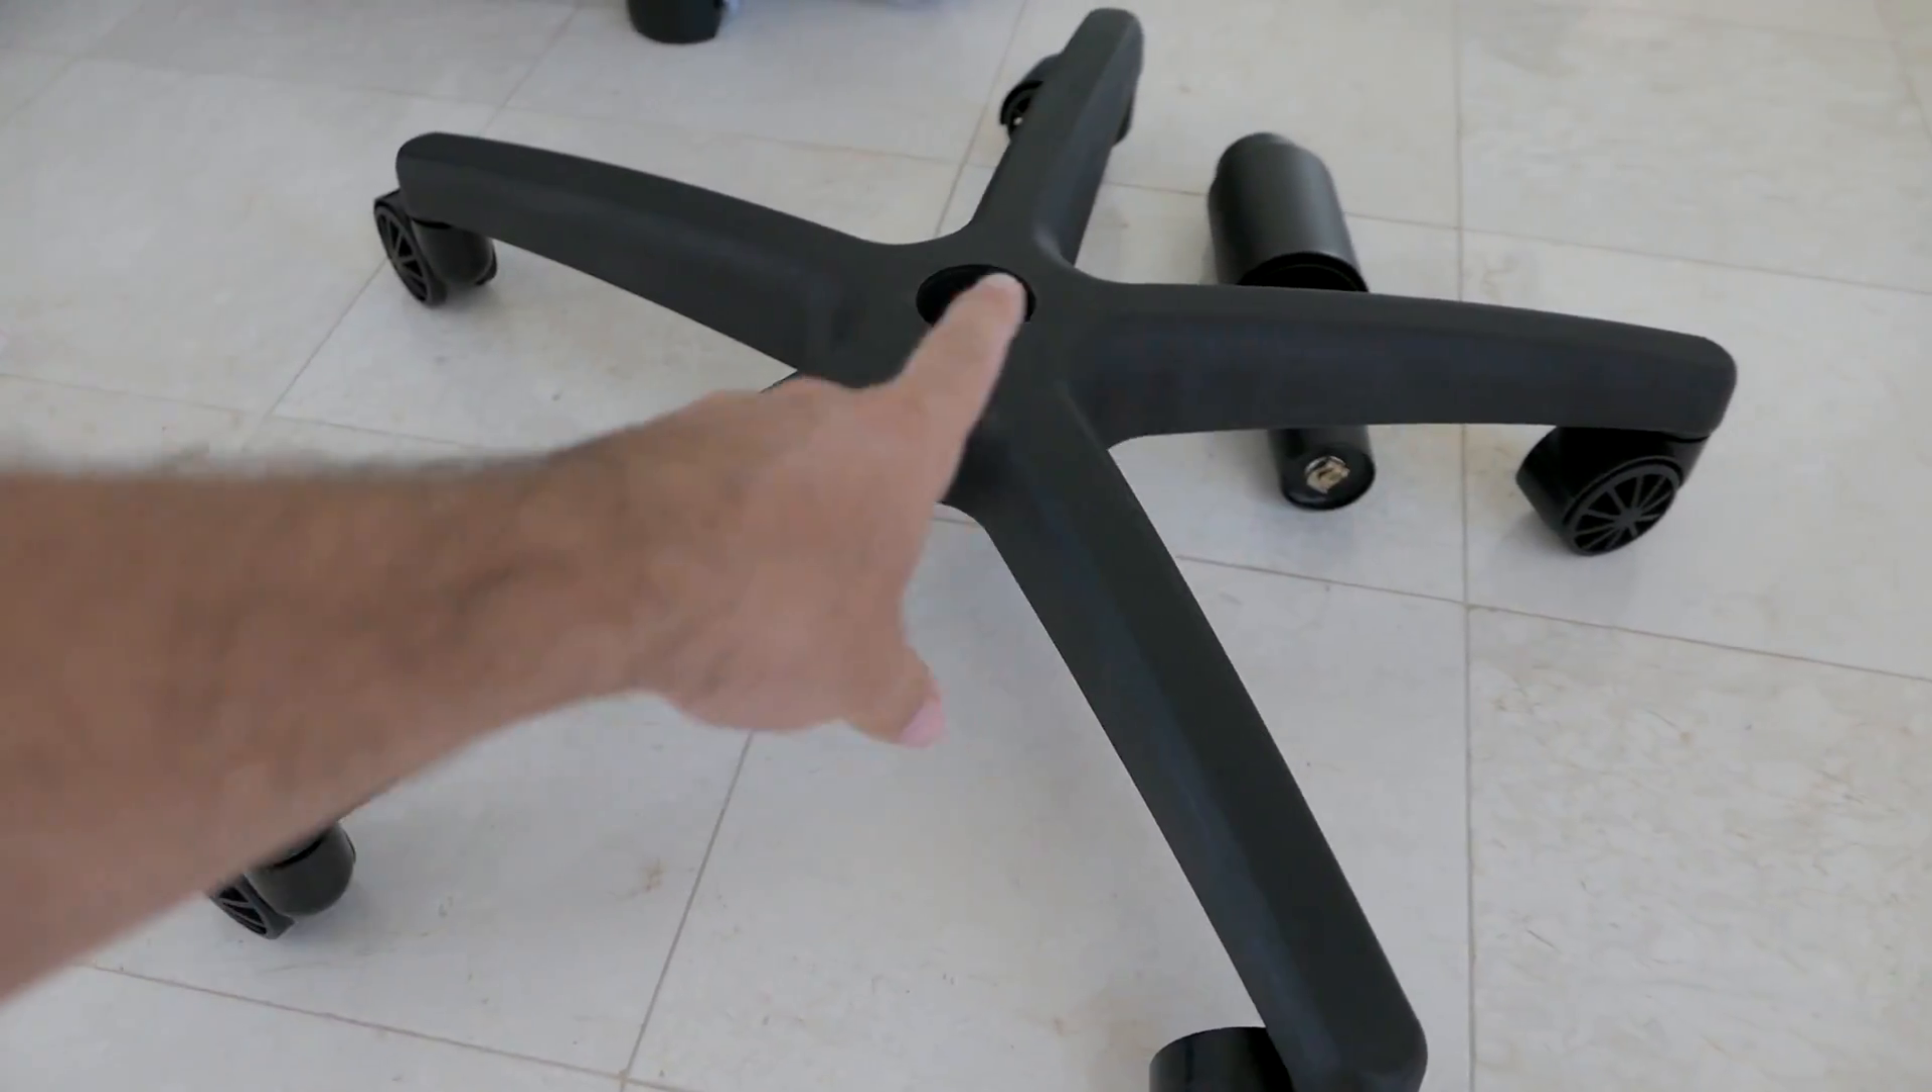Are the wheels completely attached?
Yes.